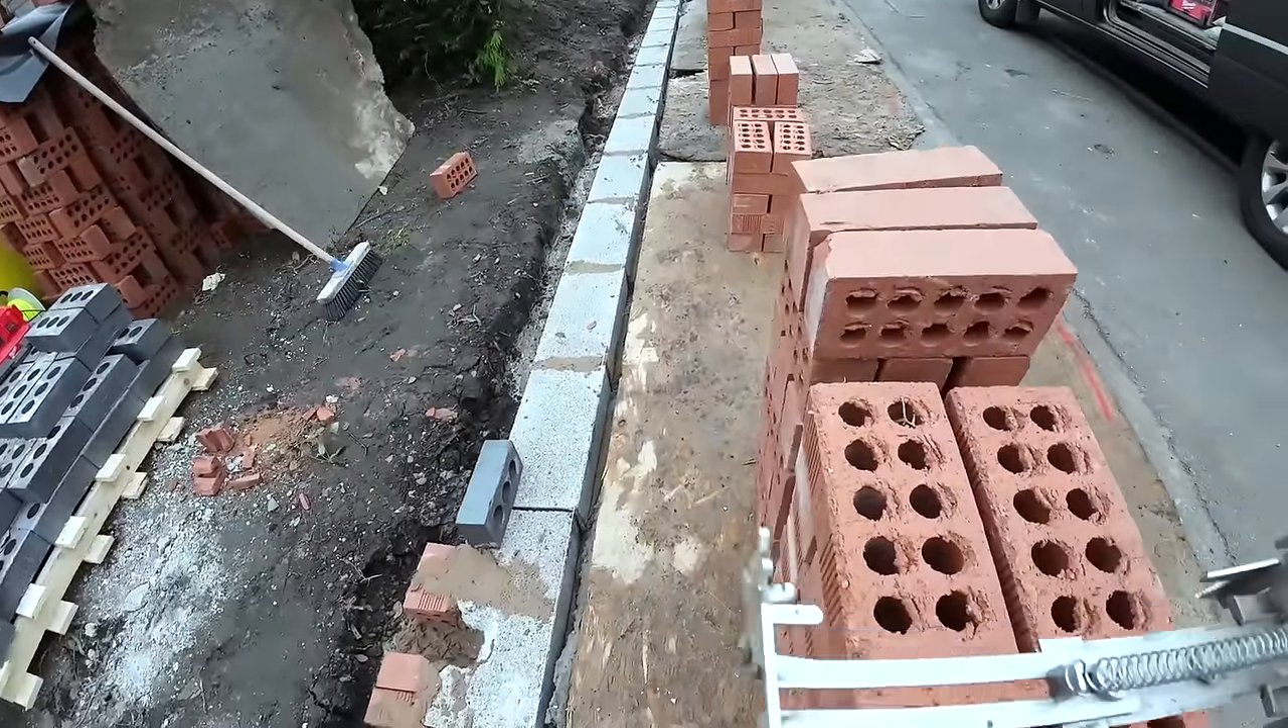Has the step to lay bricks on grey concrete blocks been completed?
No.